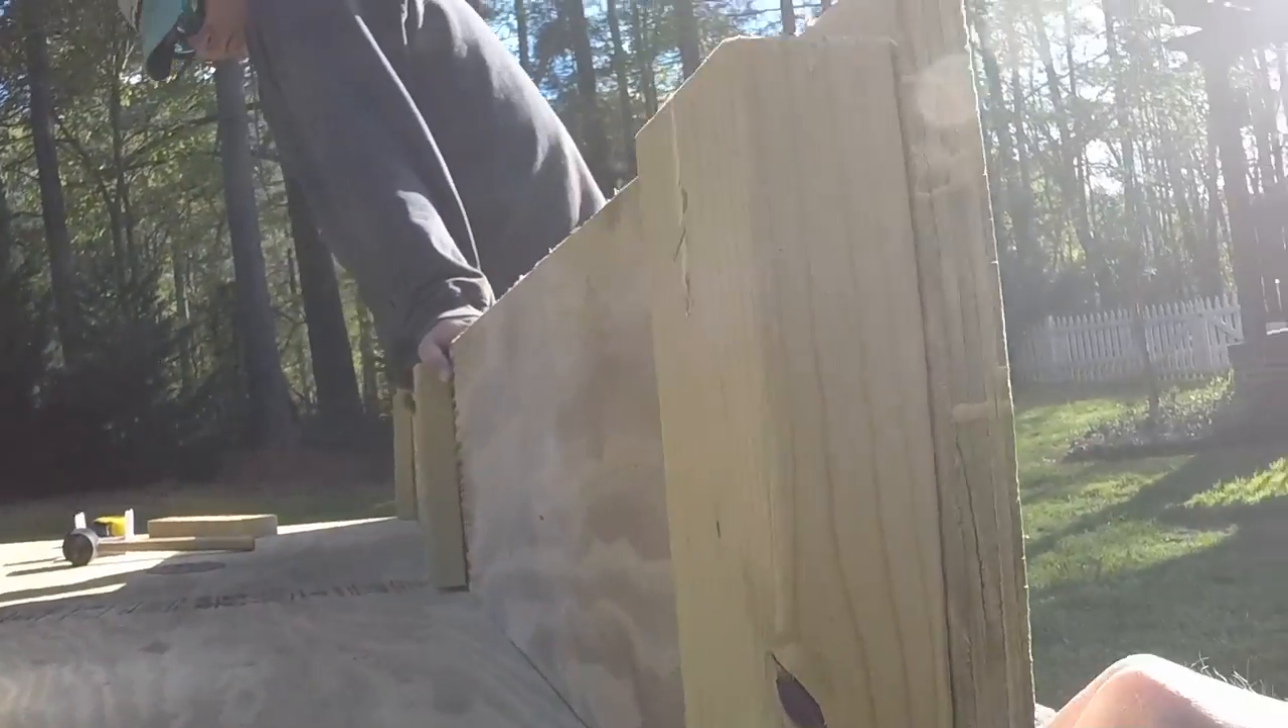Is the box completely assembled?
No.